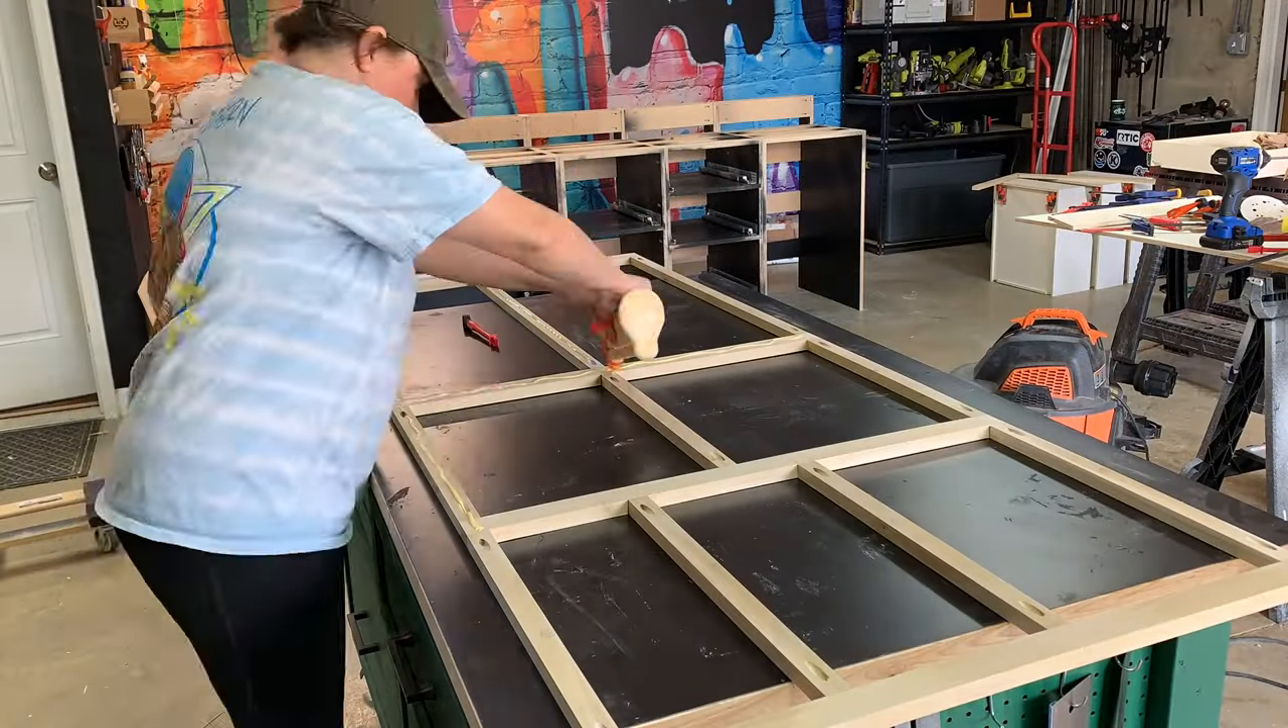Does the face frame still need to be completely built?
No.